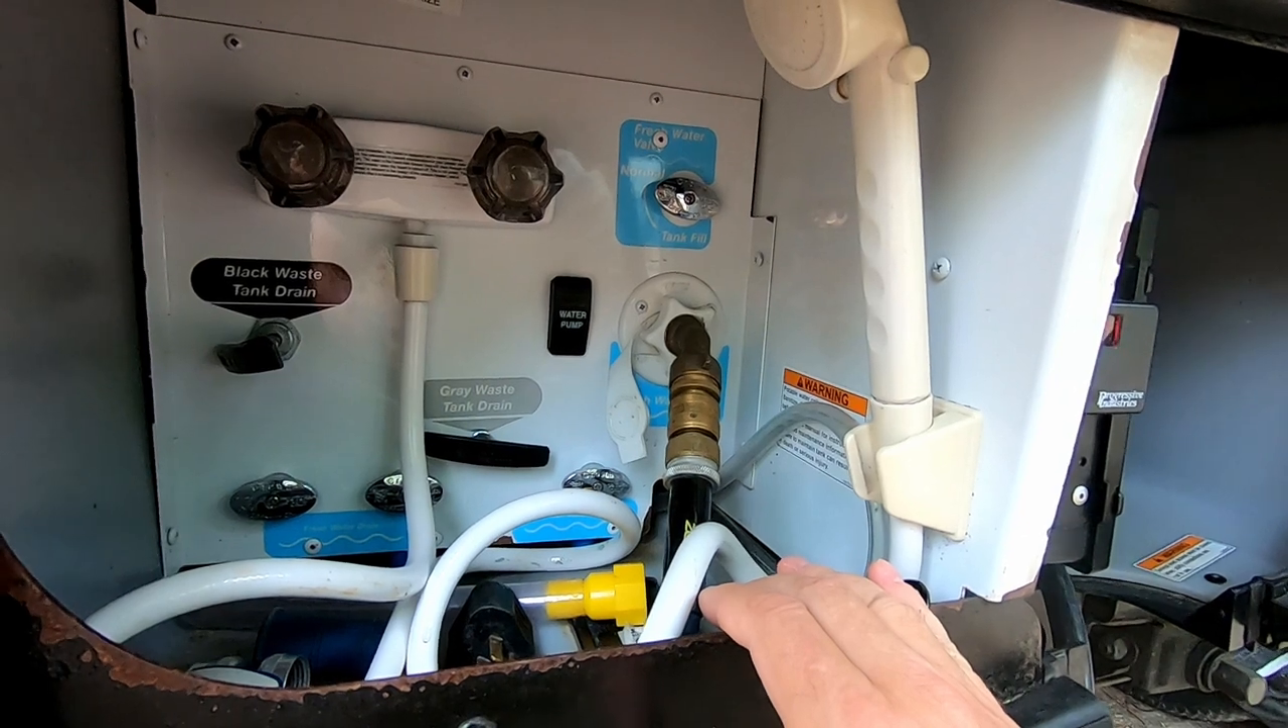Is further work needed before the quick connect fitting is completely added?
No.